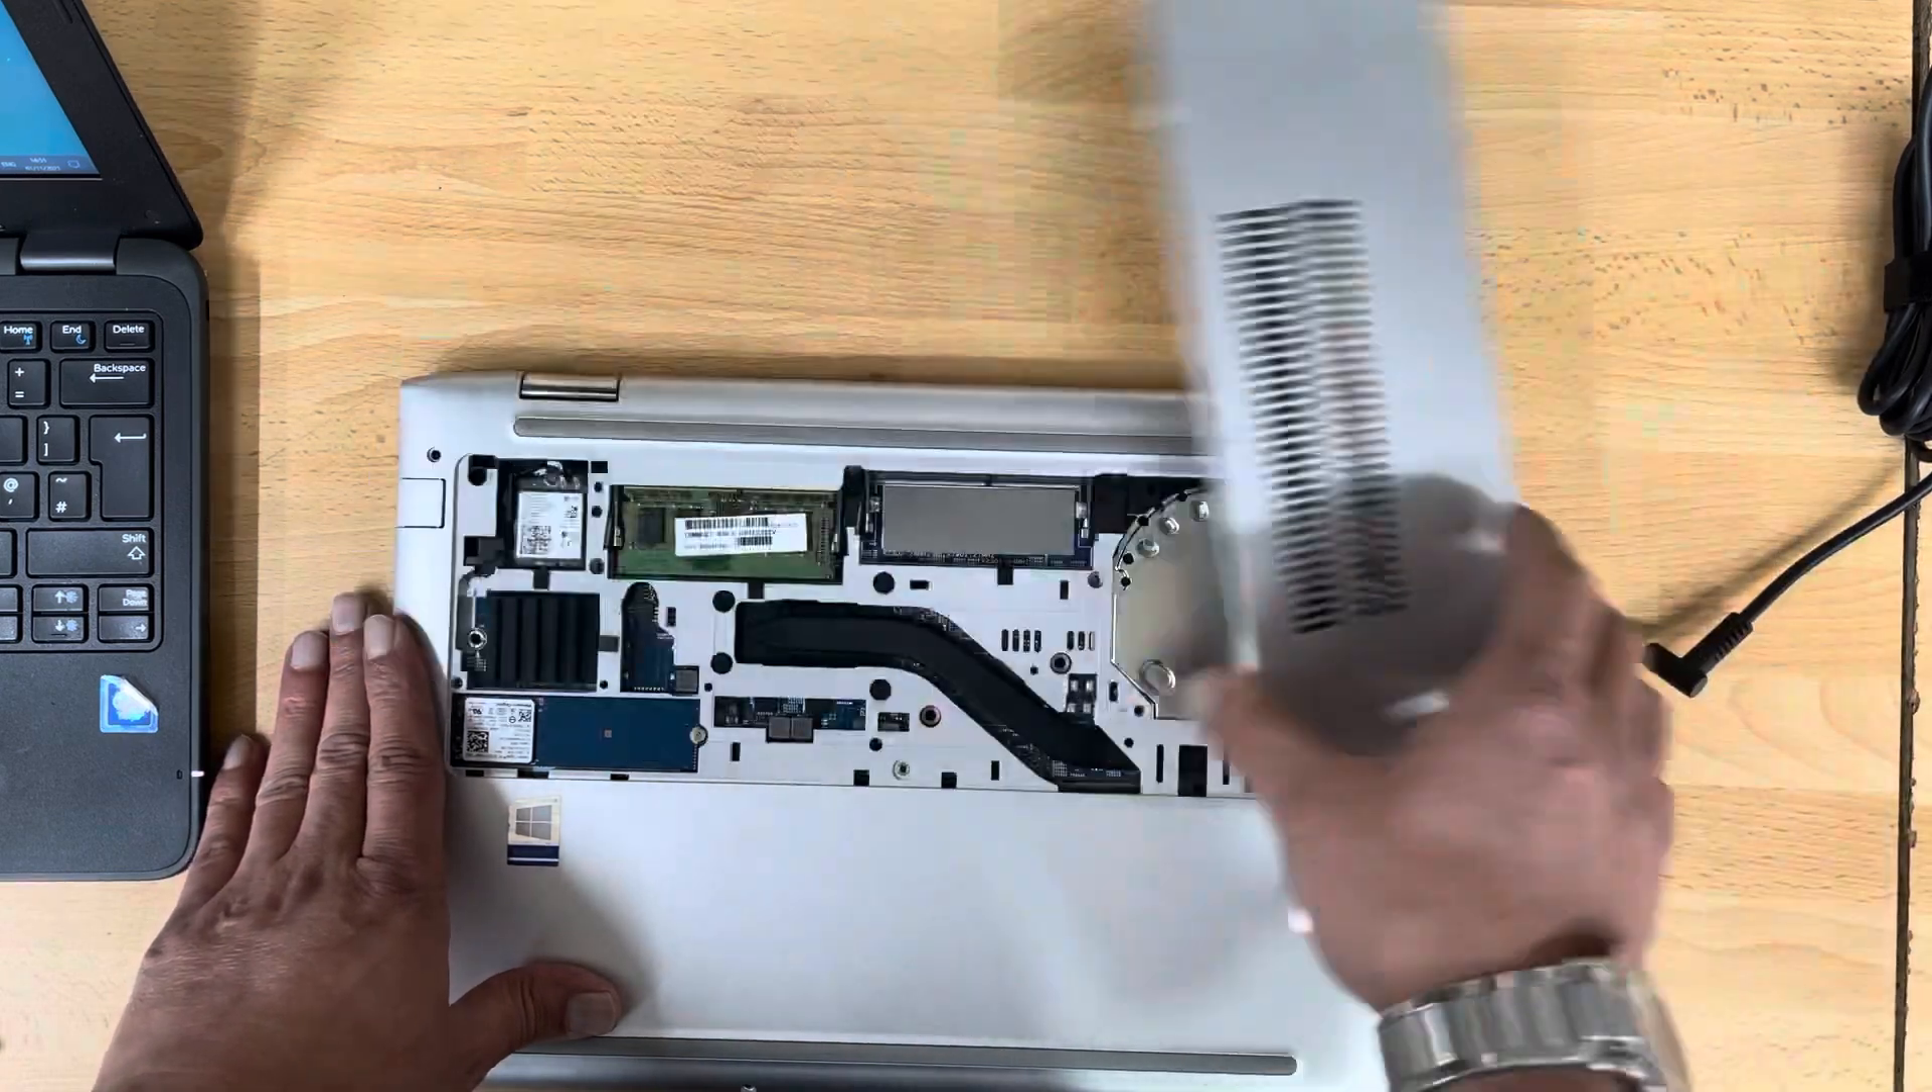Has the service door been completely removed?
Yes.